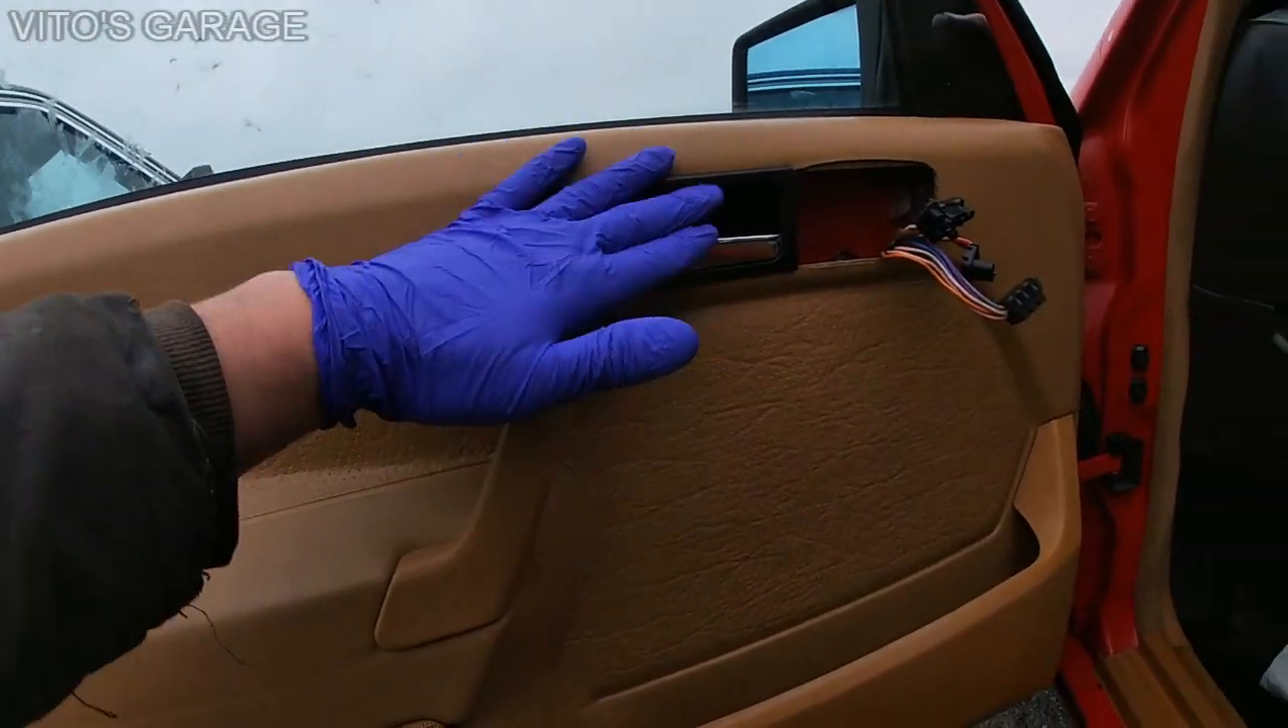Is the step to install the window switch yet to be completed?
Yes.